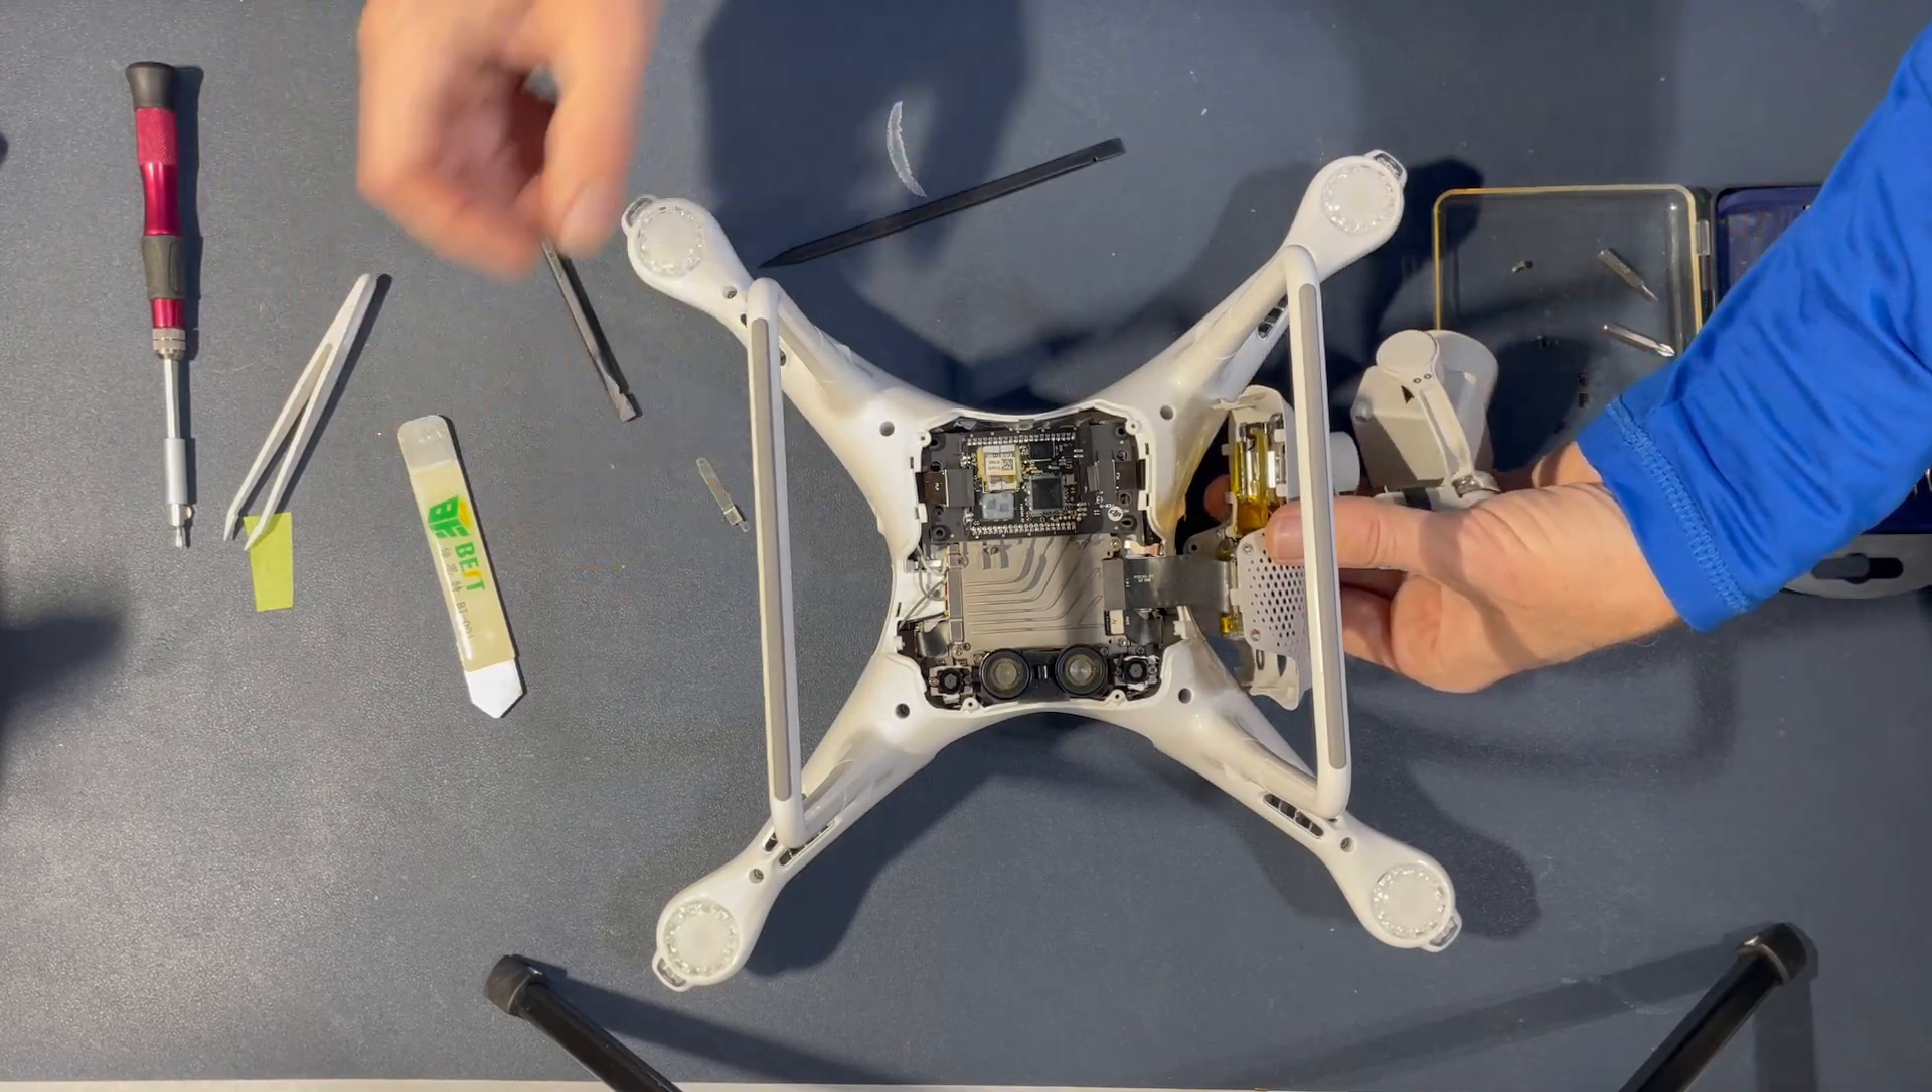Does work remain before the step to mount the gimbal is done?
Yes.